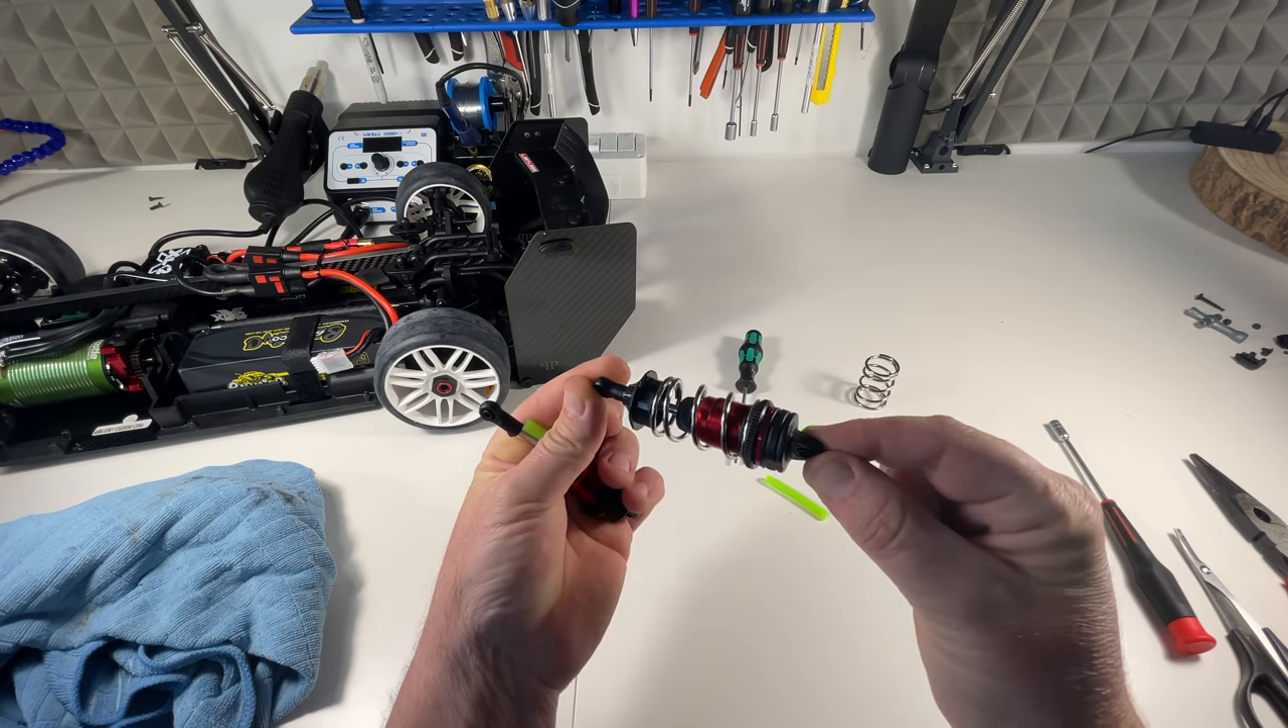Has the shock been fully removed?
Yes.